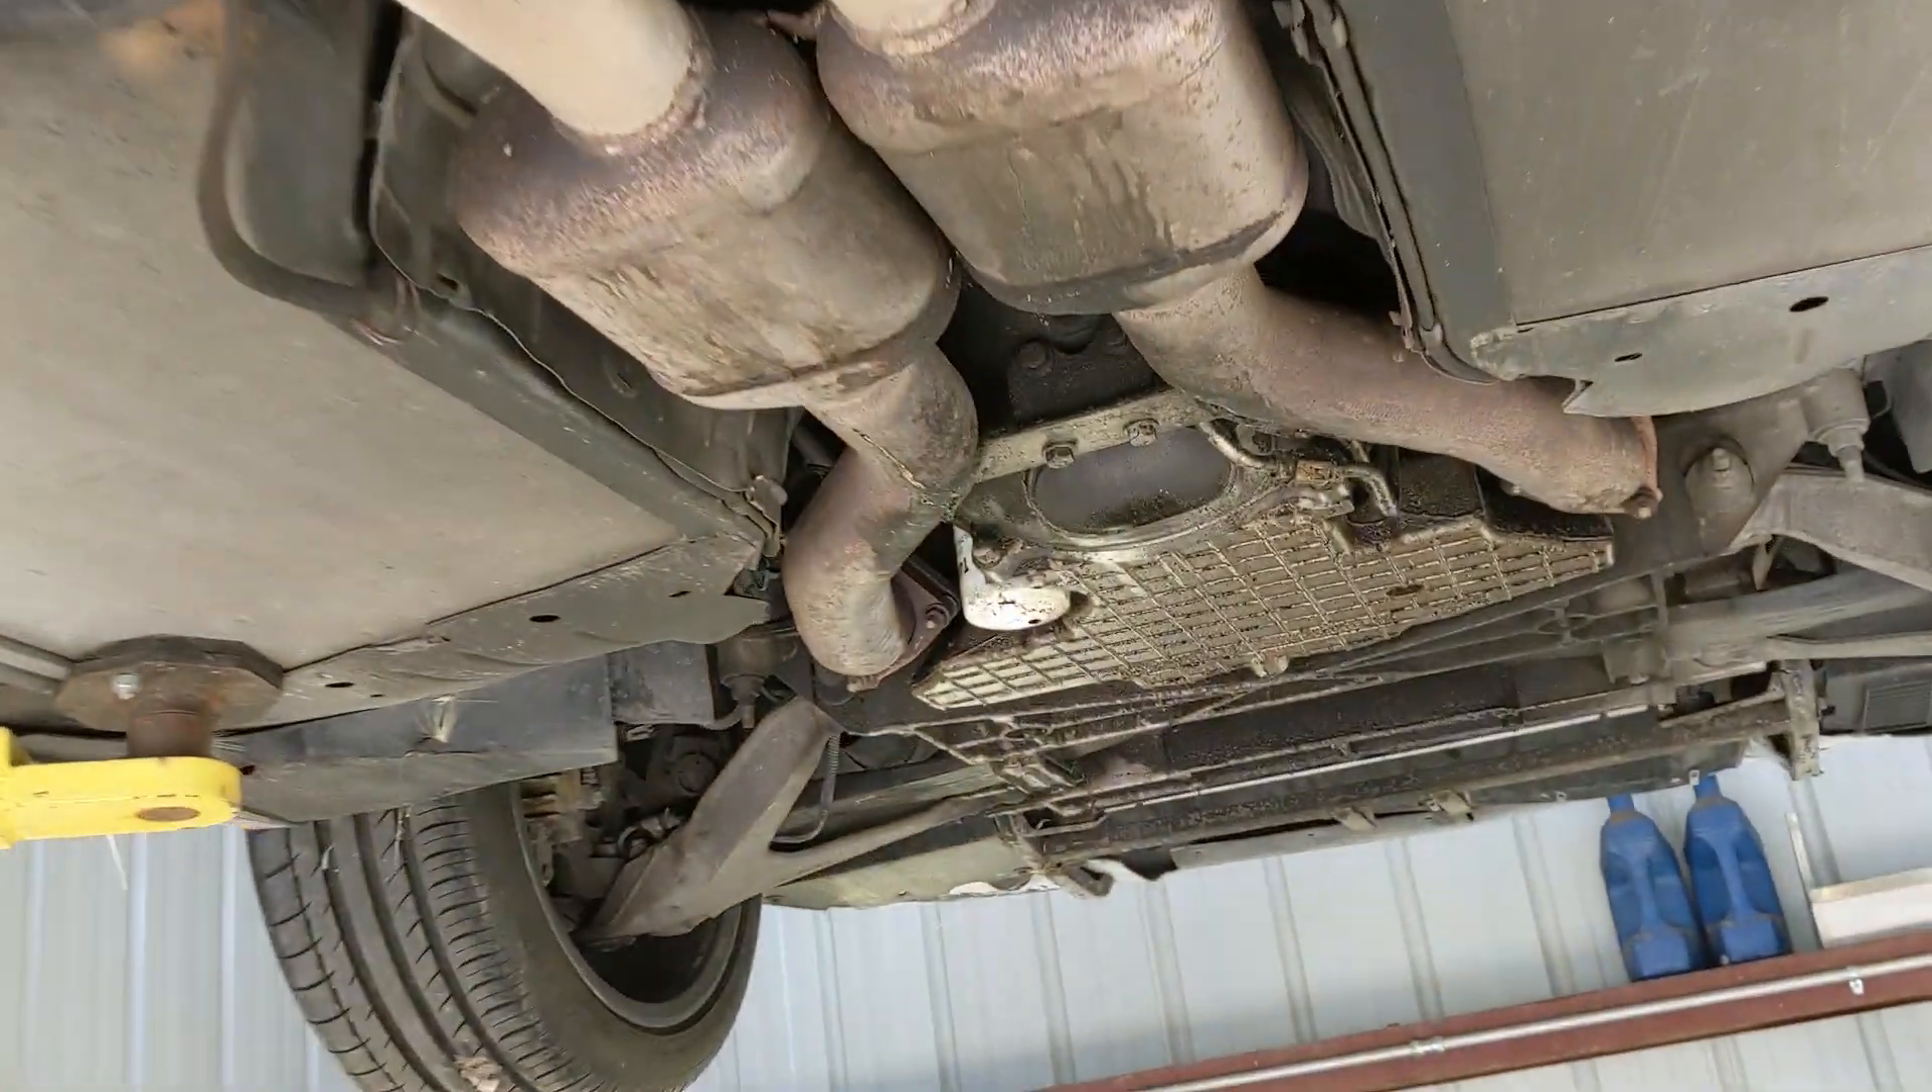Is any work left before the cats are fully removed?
Yes.